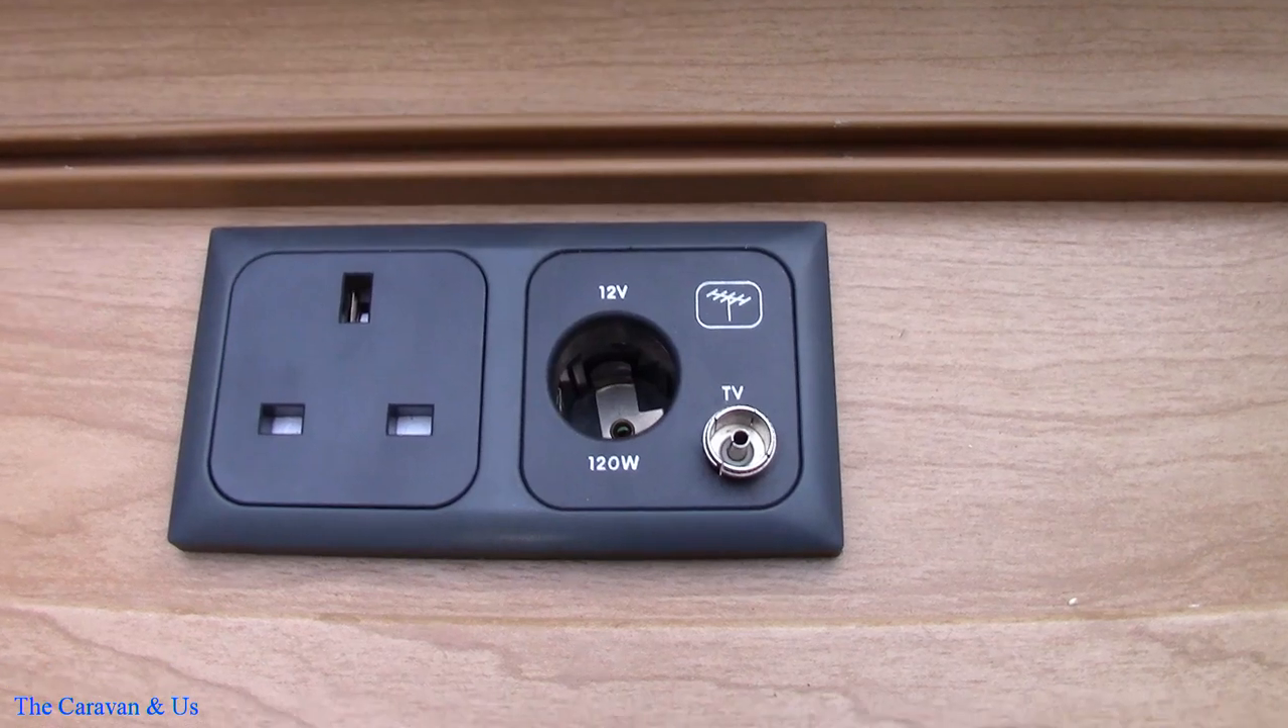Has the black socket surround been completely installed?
Yes.